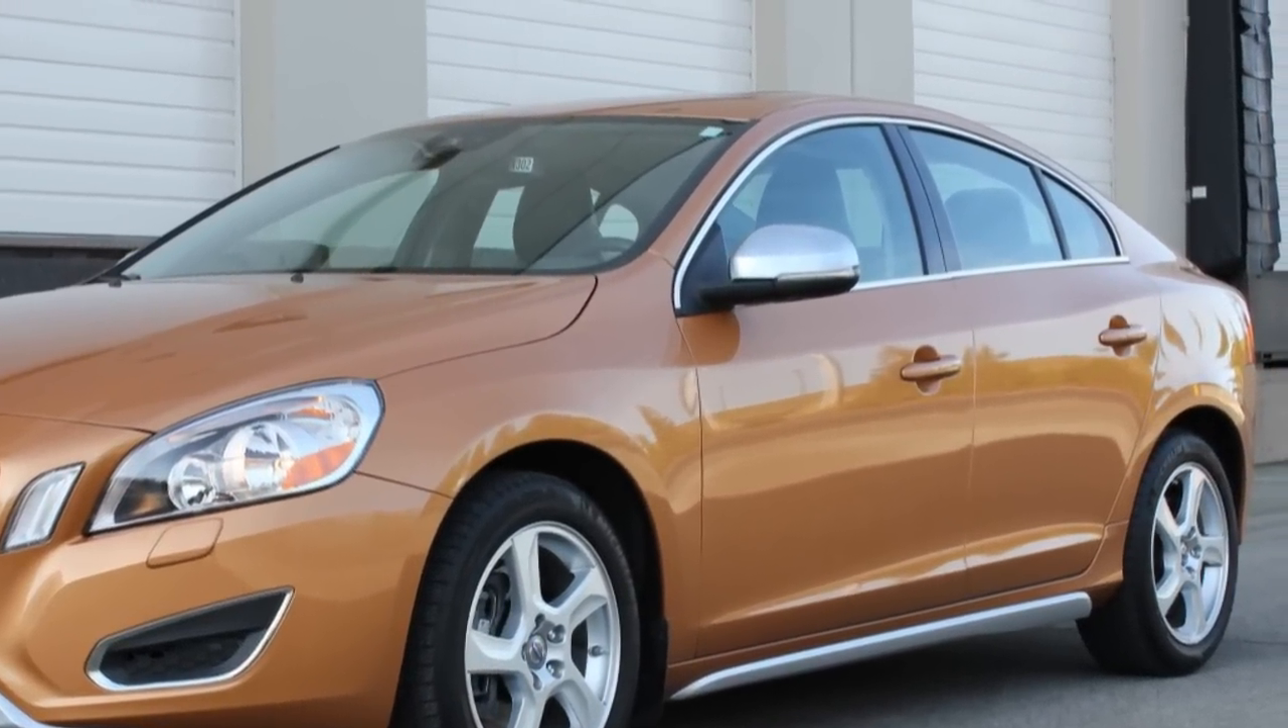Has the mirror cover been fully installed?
Yes.